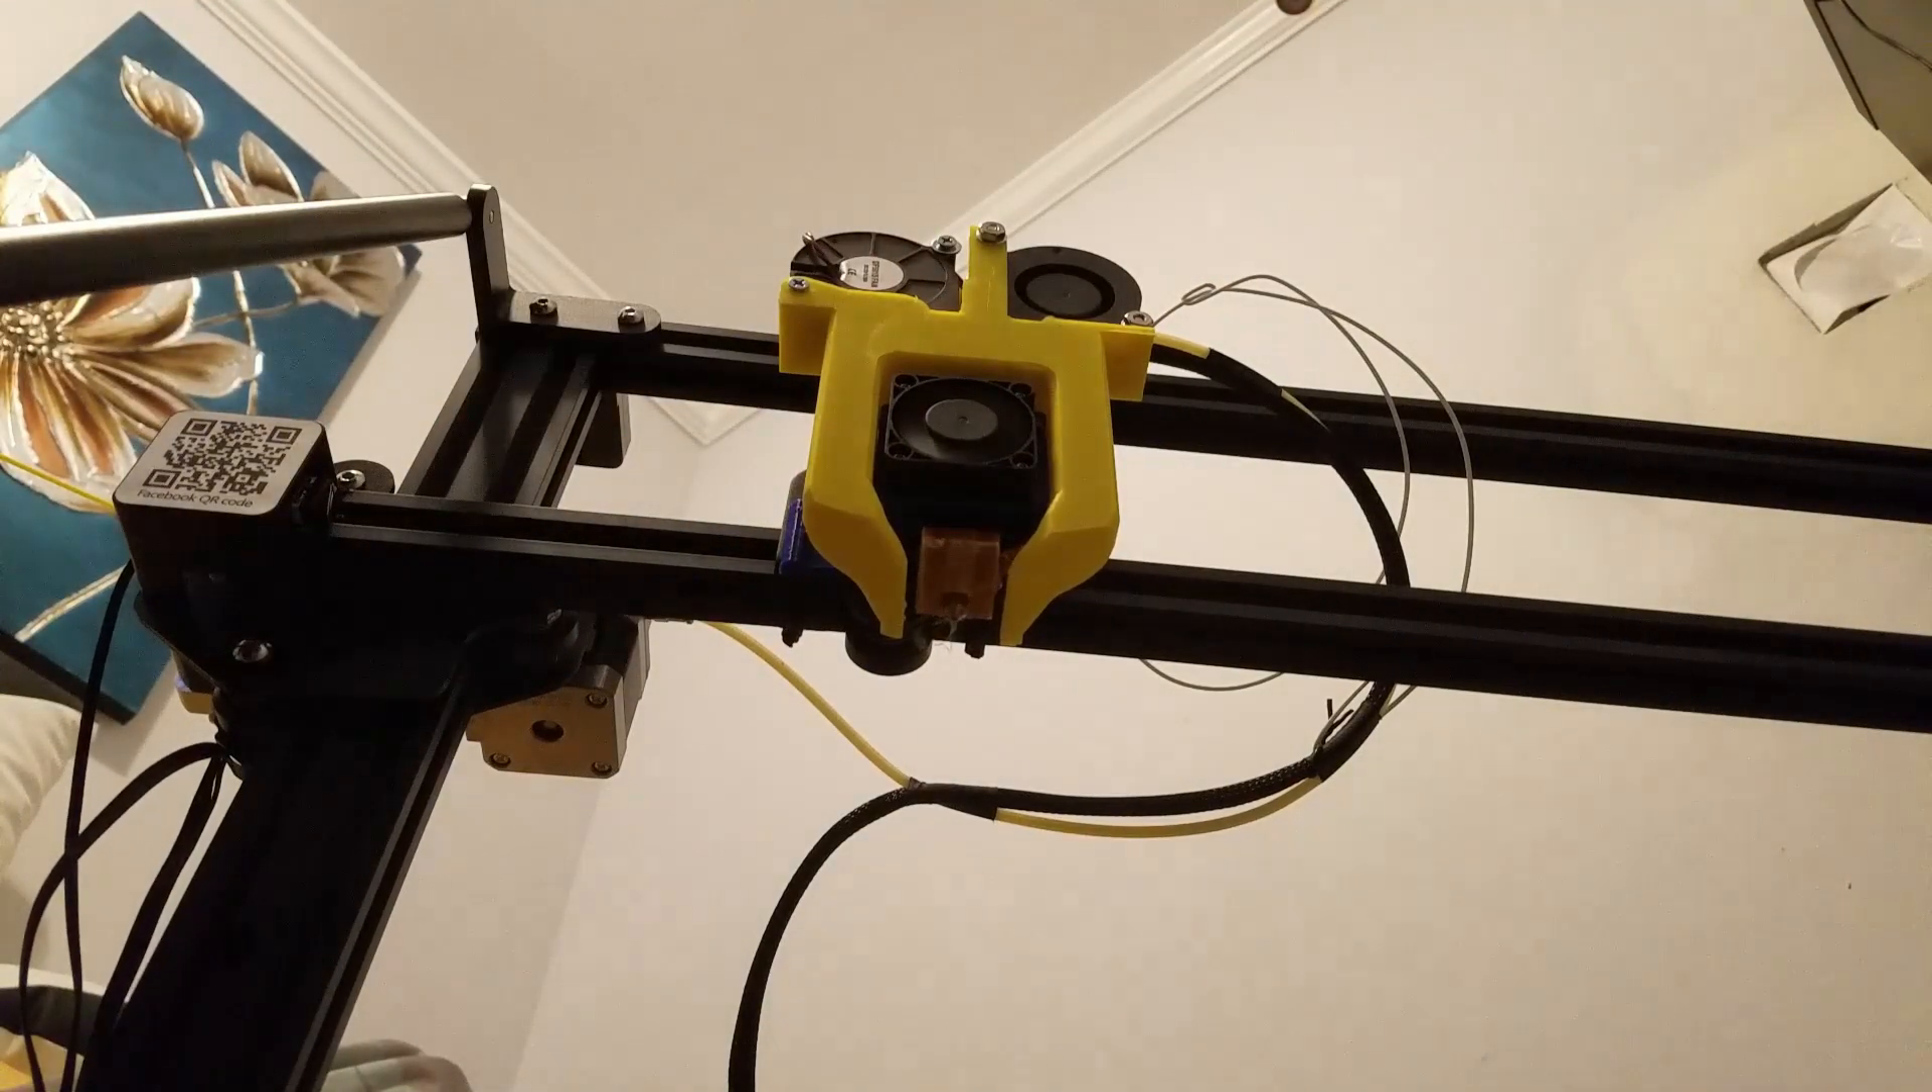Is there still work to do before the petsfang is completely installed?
No.